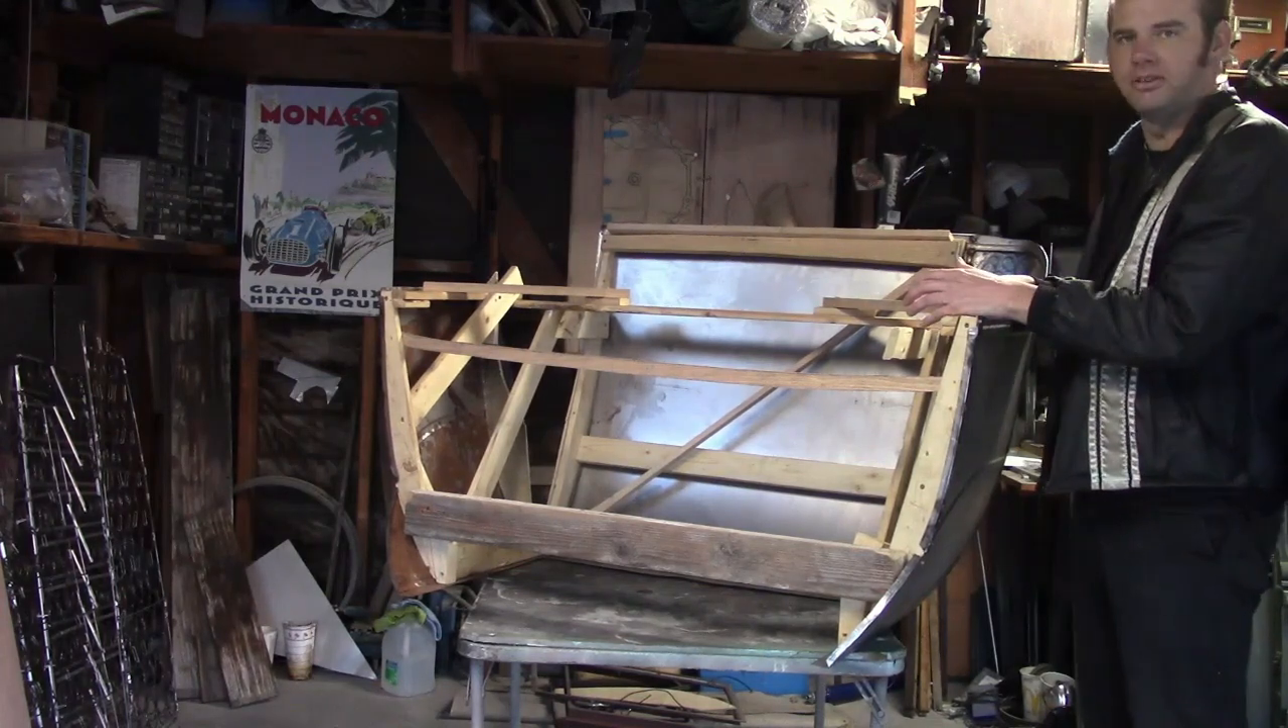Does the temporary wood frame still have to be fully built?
No.